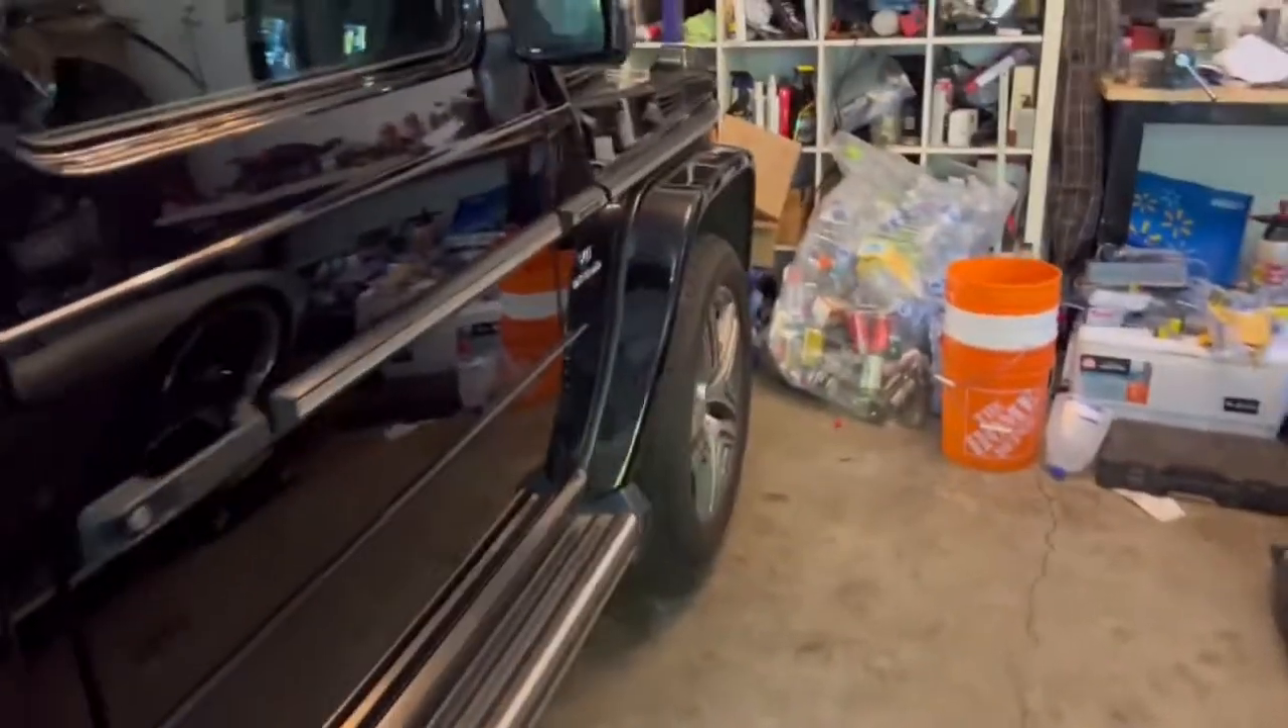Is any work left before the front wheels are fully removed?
Yes.